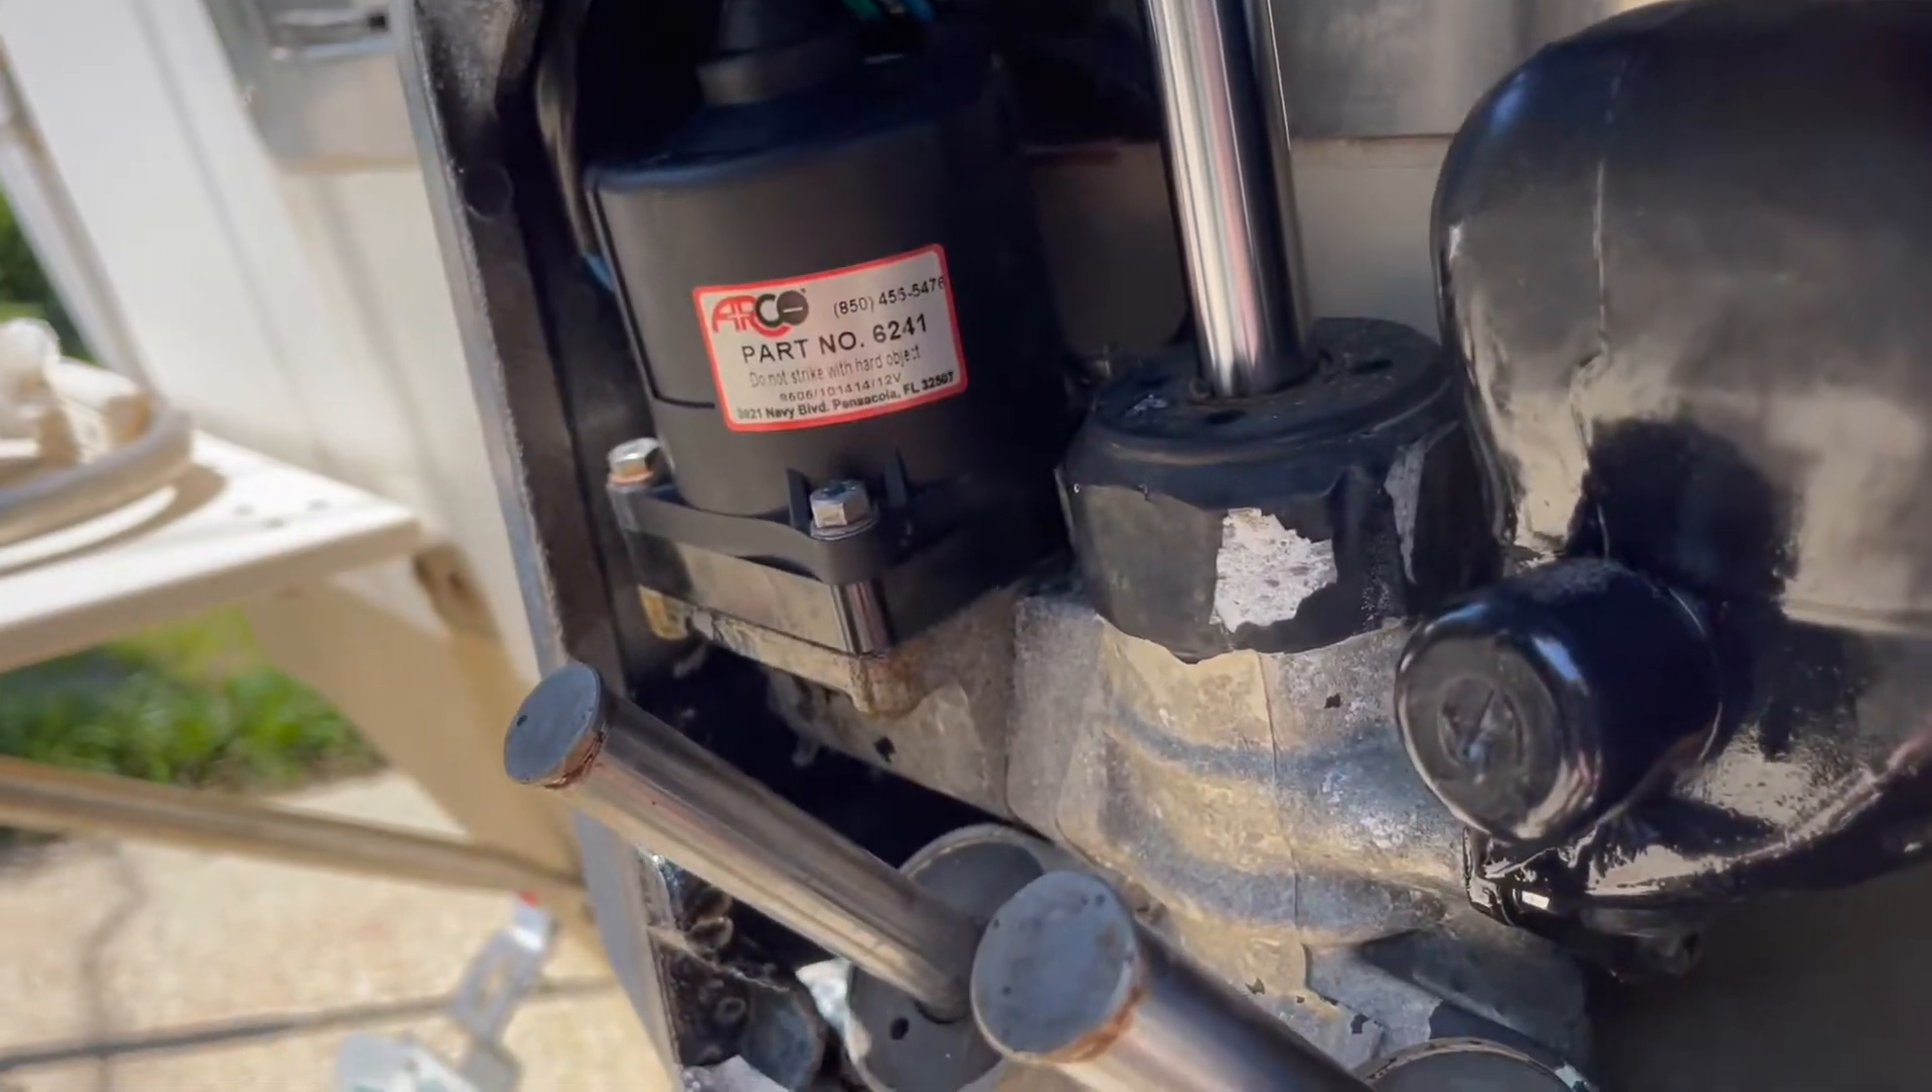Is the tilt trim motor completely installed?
Yes.